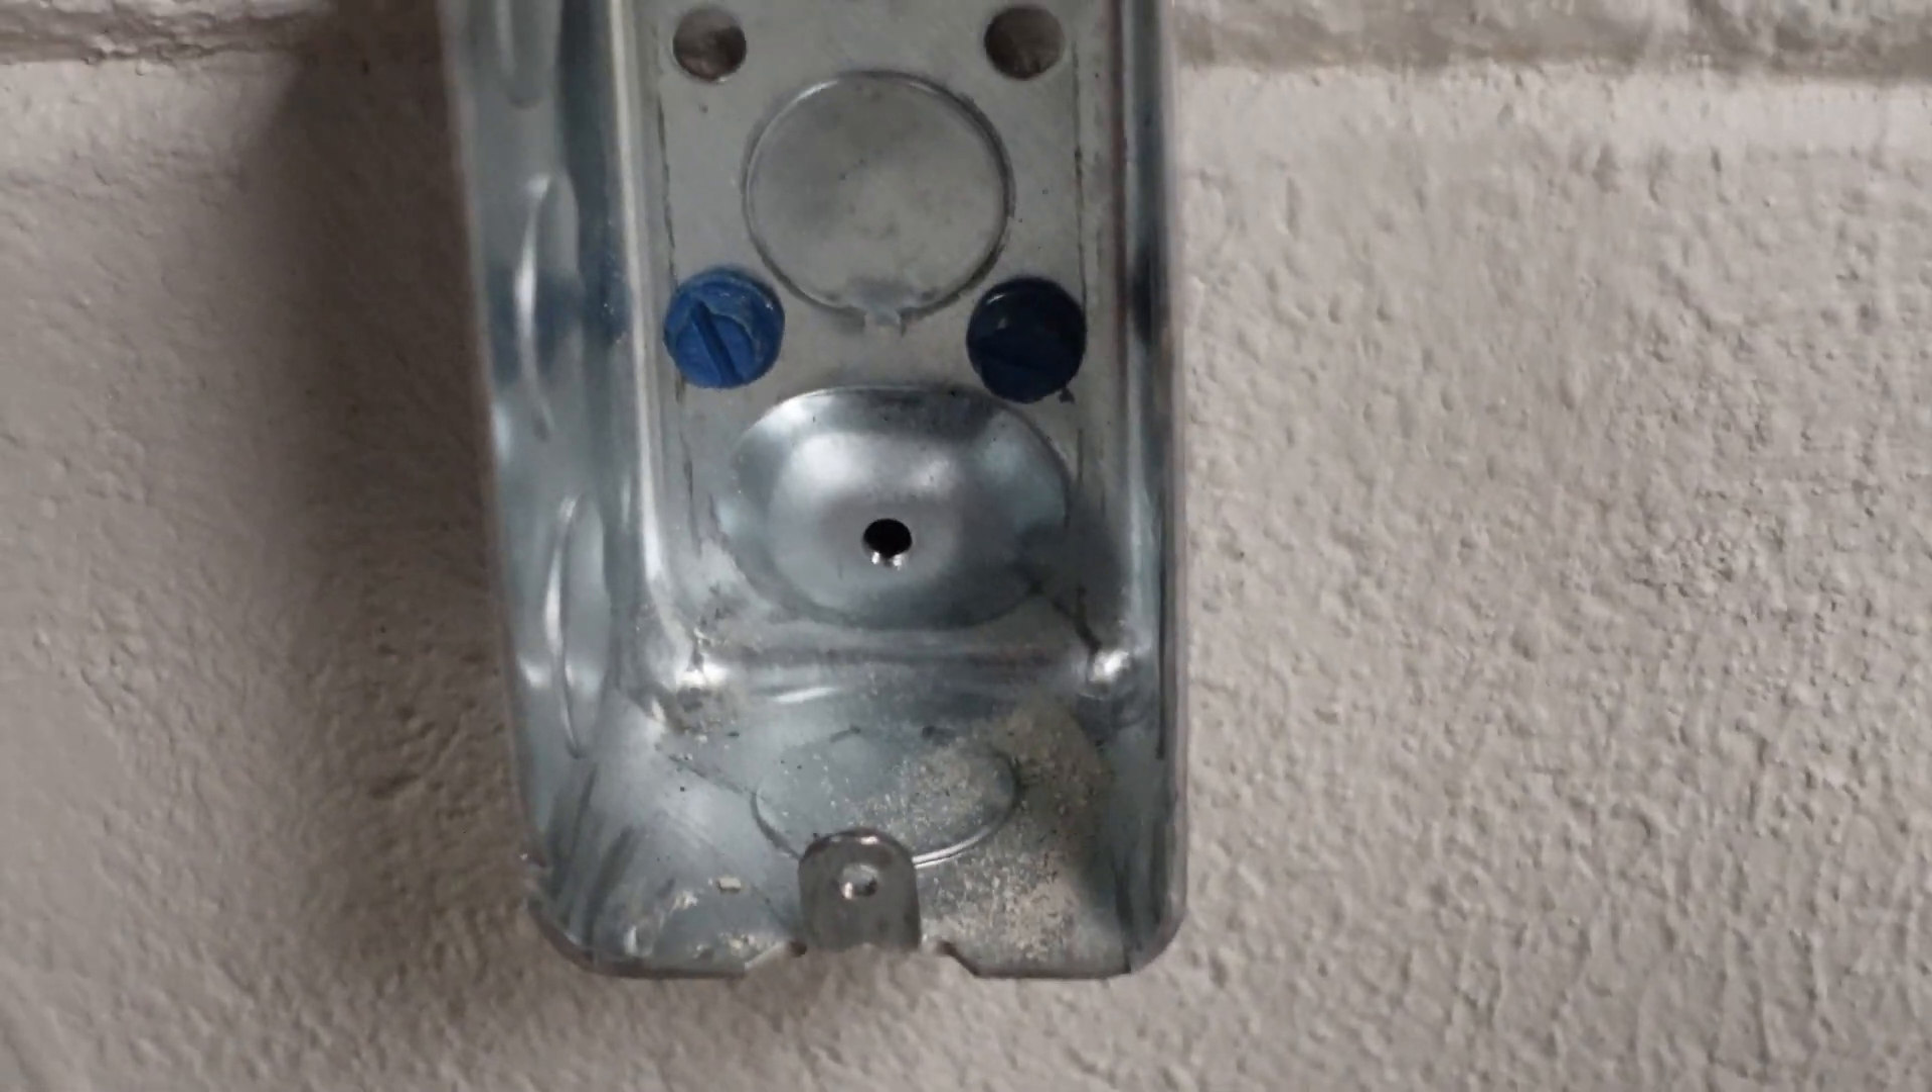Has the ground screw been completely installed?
No.